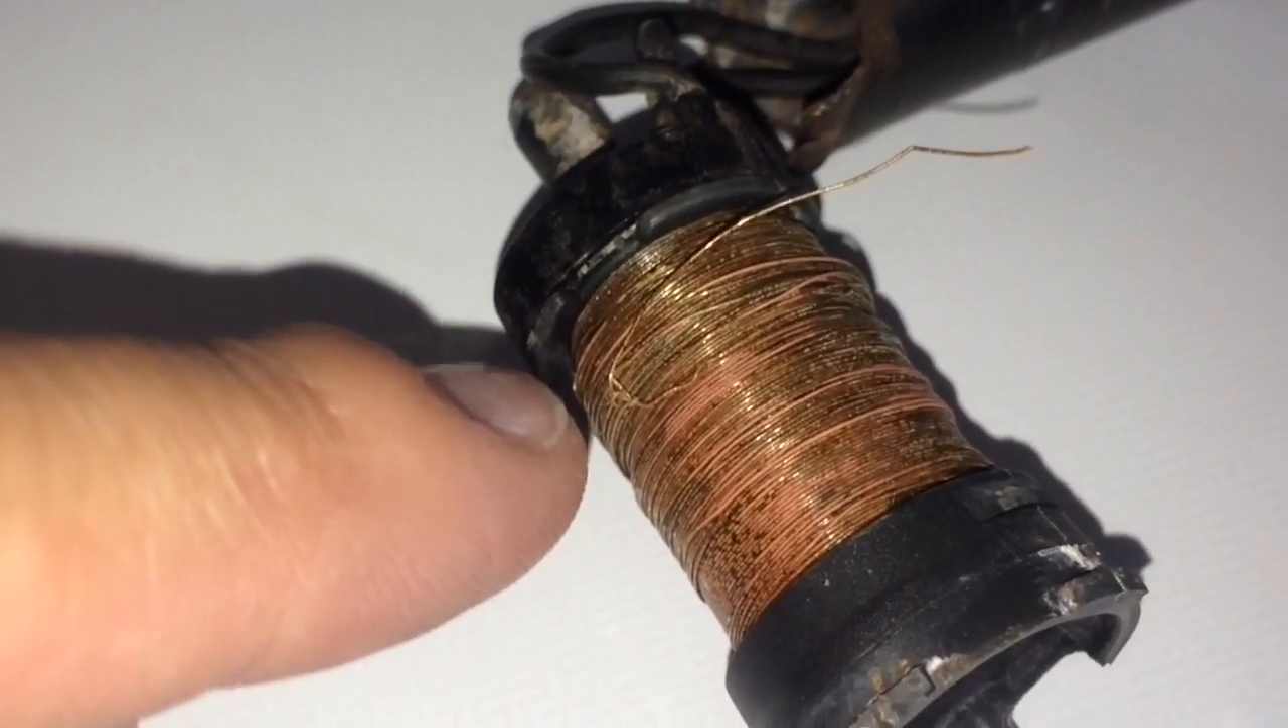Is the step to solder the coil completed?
No.